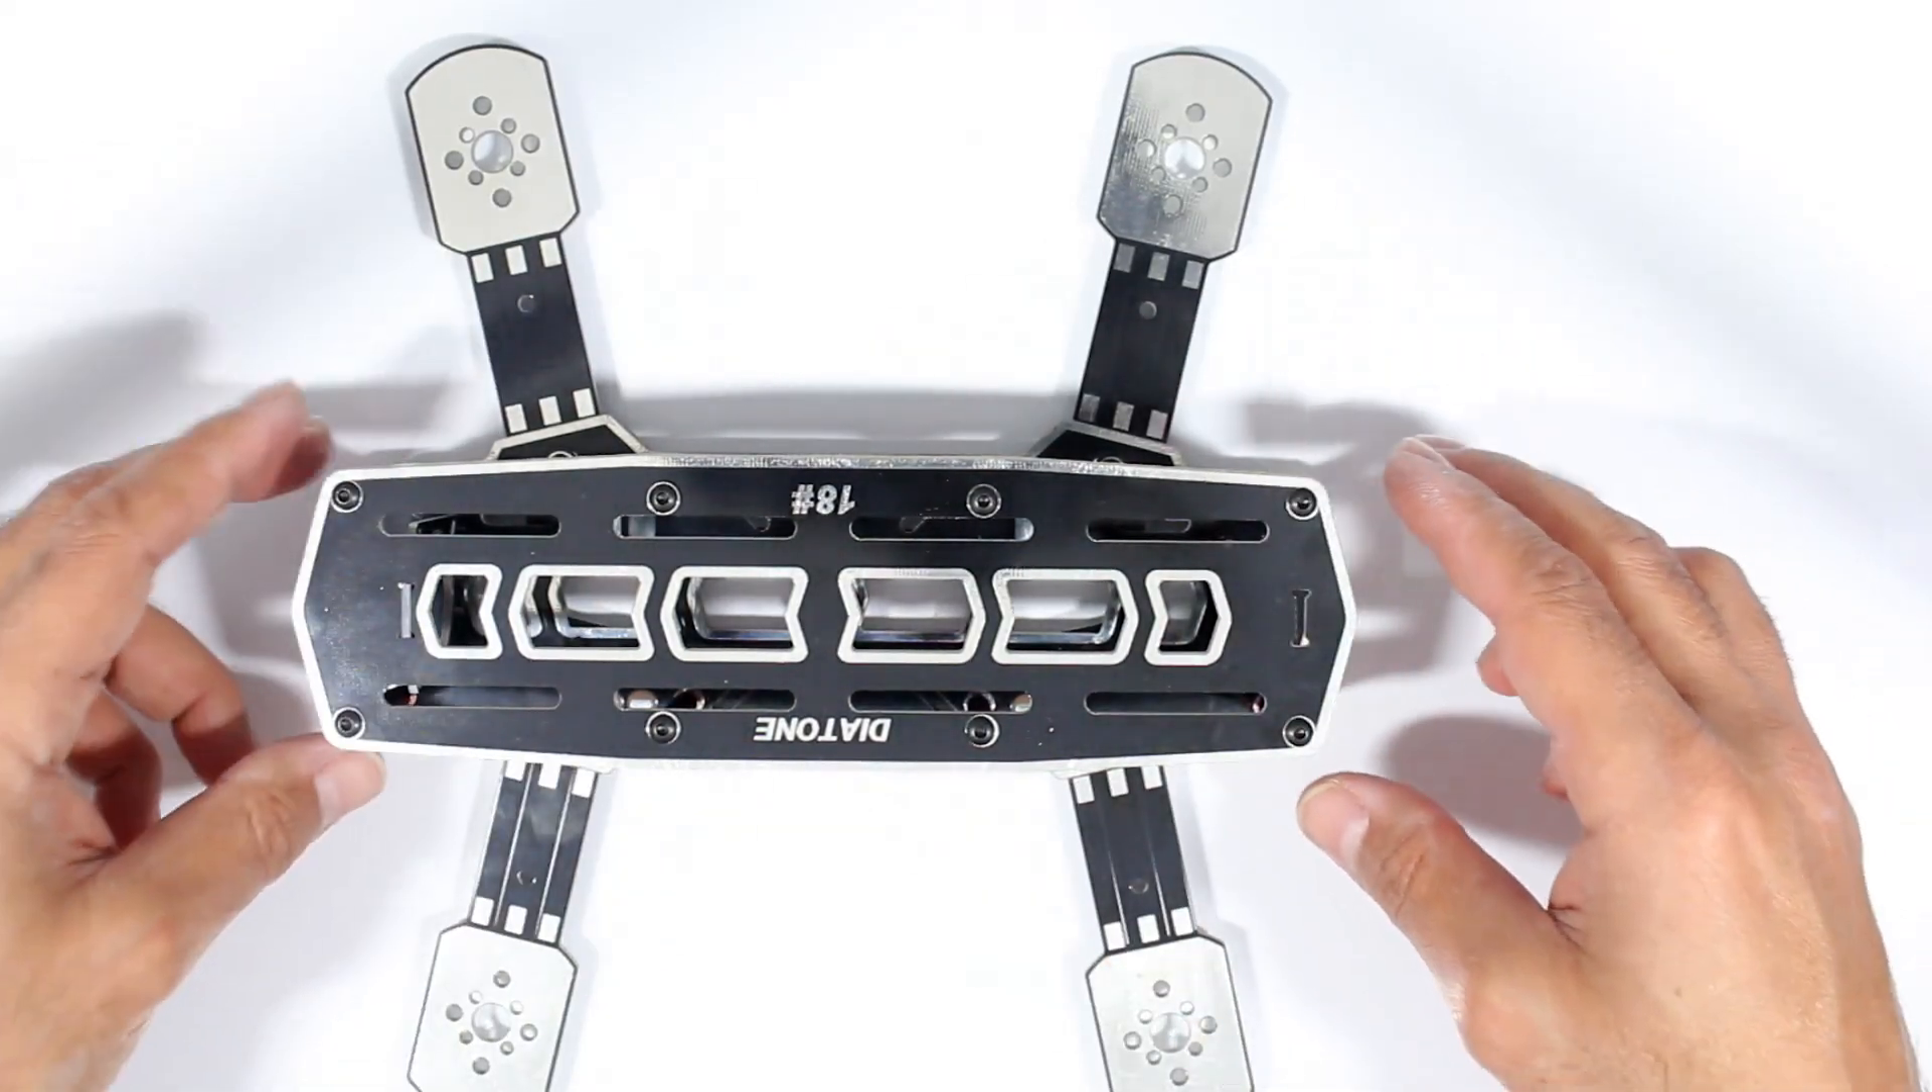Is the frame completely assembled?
Yes.